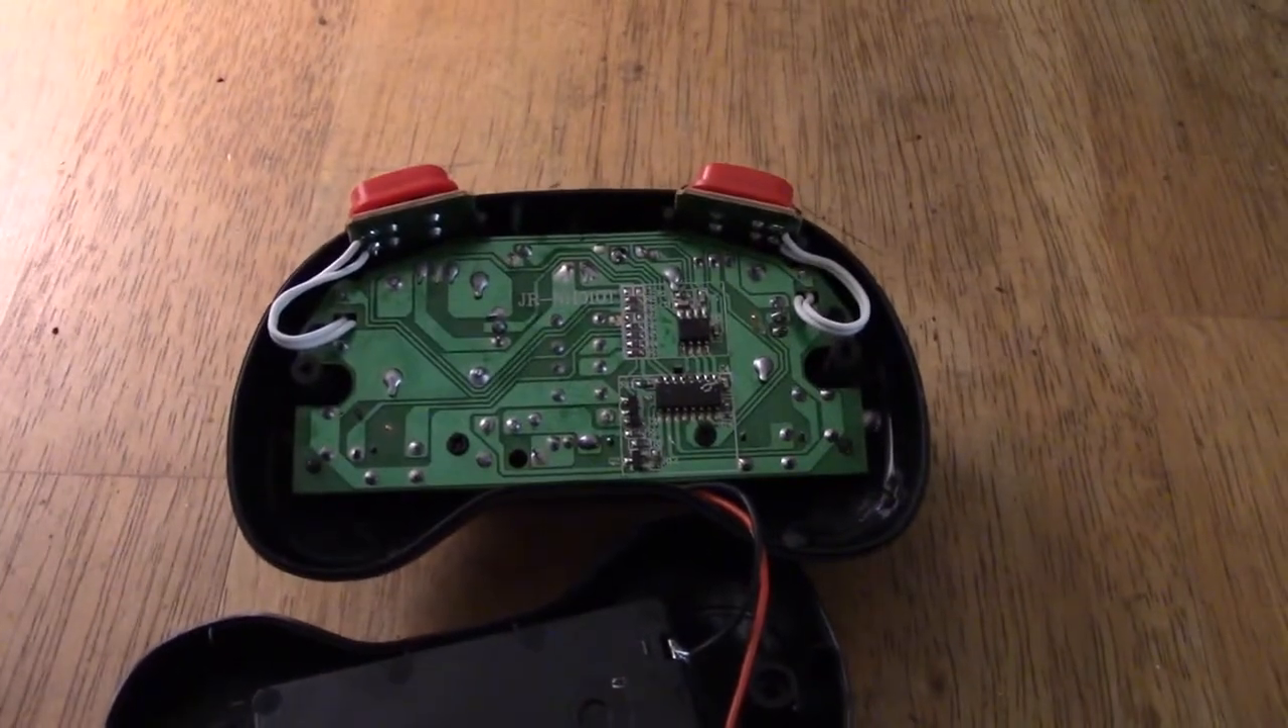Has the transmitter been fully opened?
Yes.